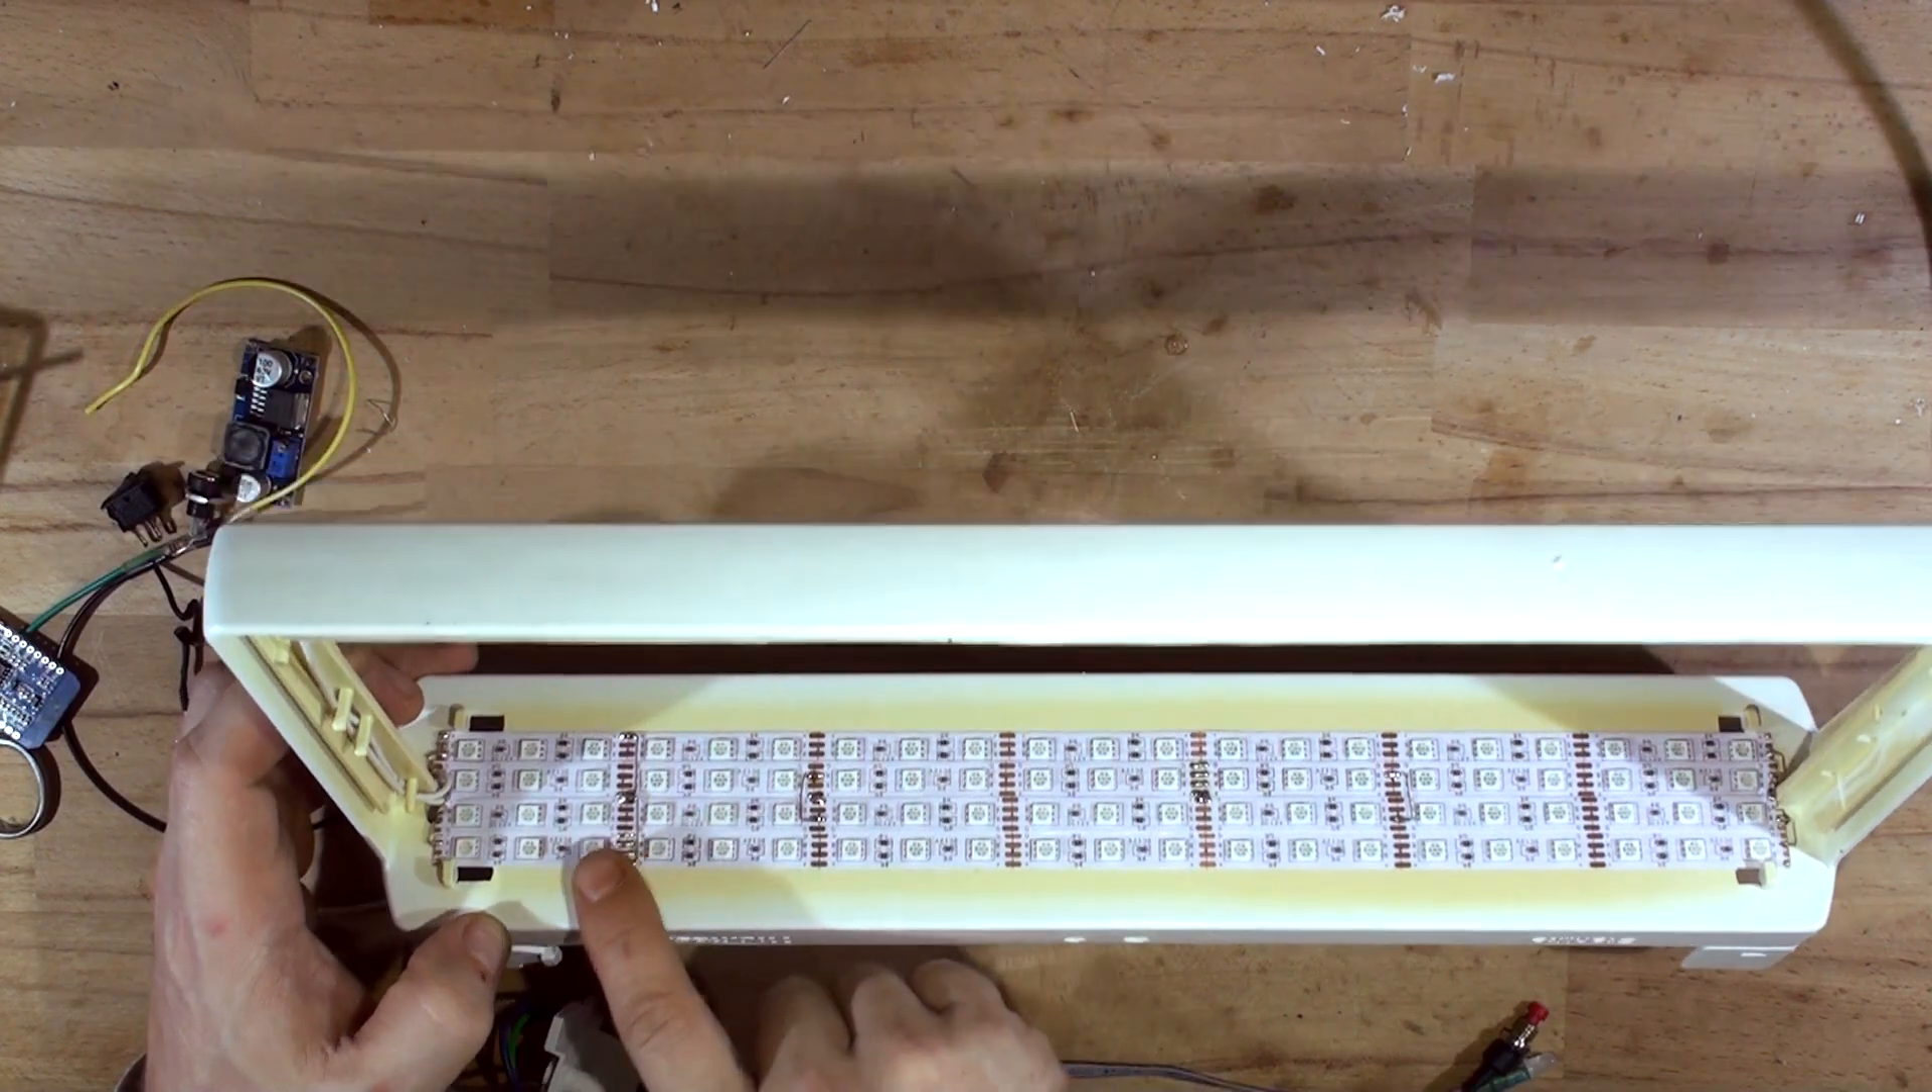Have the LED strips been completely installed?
Yes.